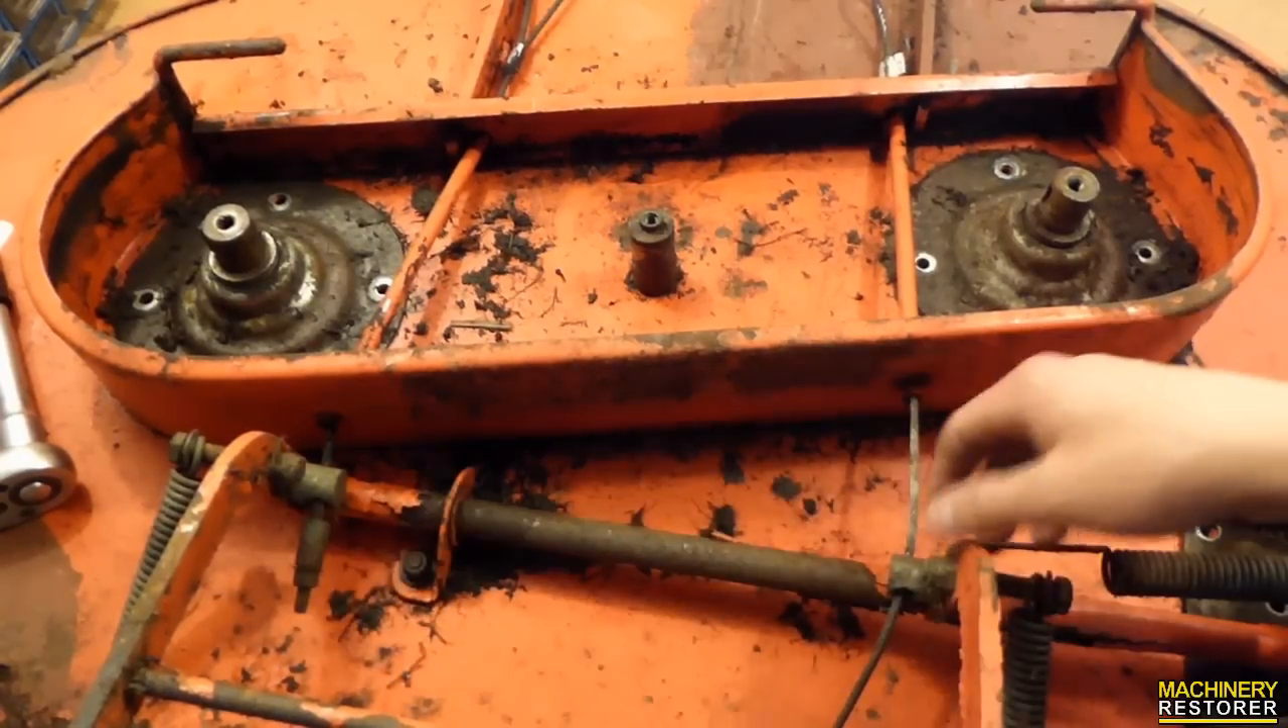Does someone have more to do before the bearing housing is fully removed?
Yes.